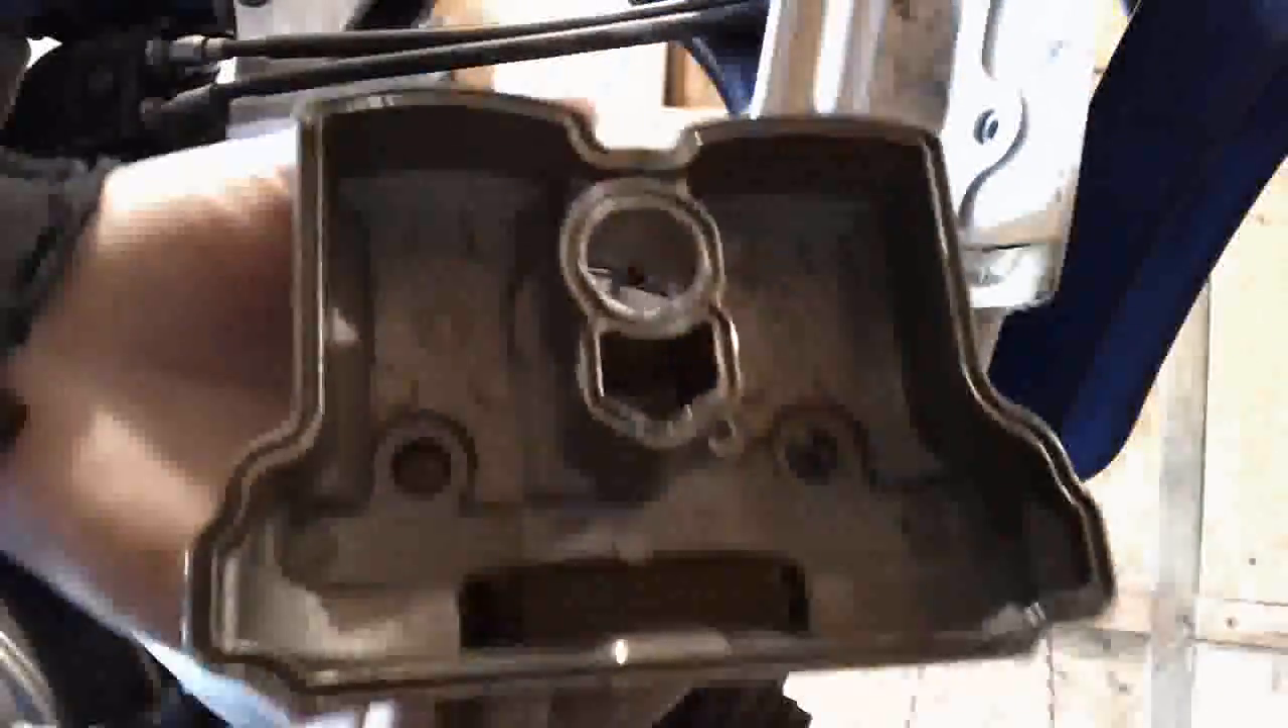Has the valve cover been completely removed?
Yes.